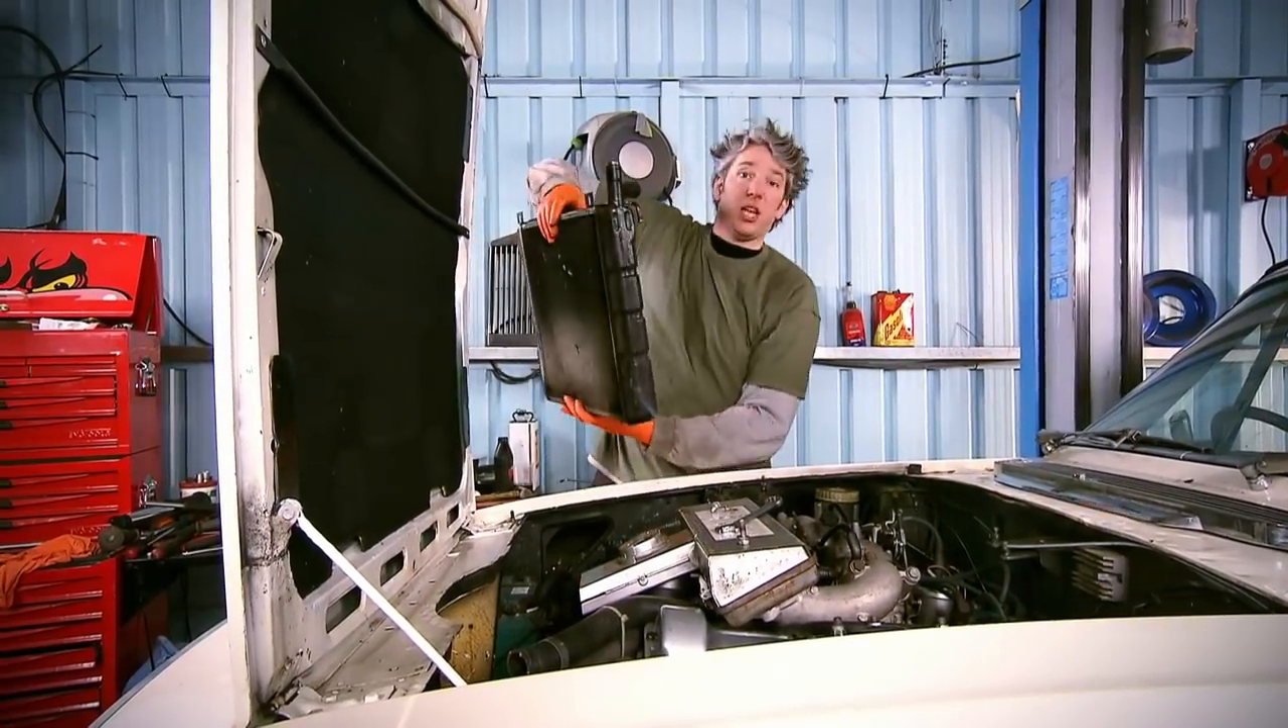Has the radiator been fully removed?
Yes.